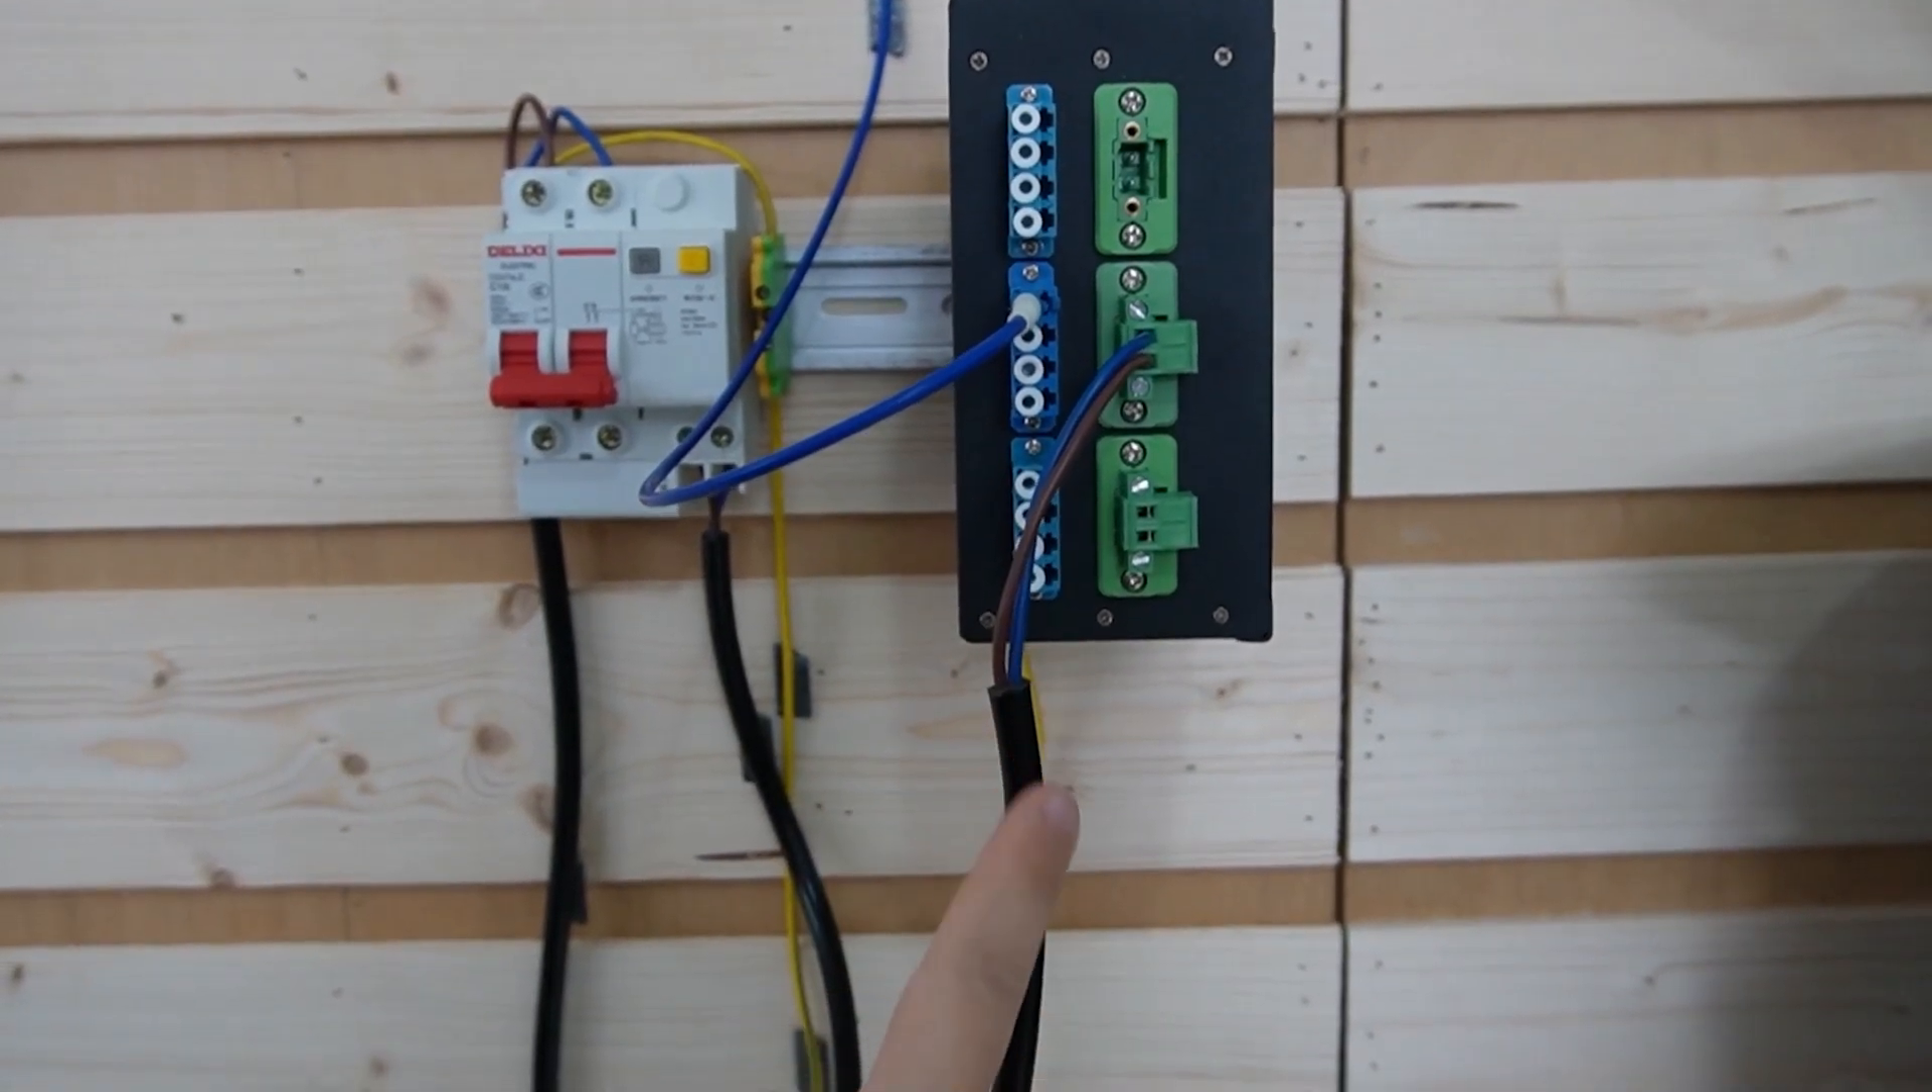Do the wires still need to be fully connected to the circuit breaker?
No.